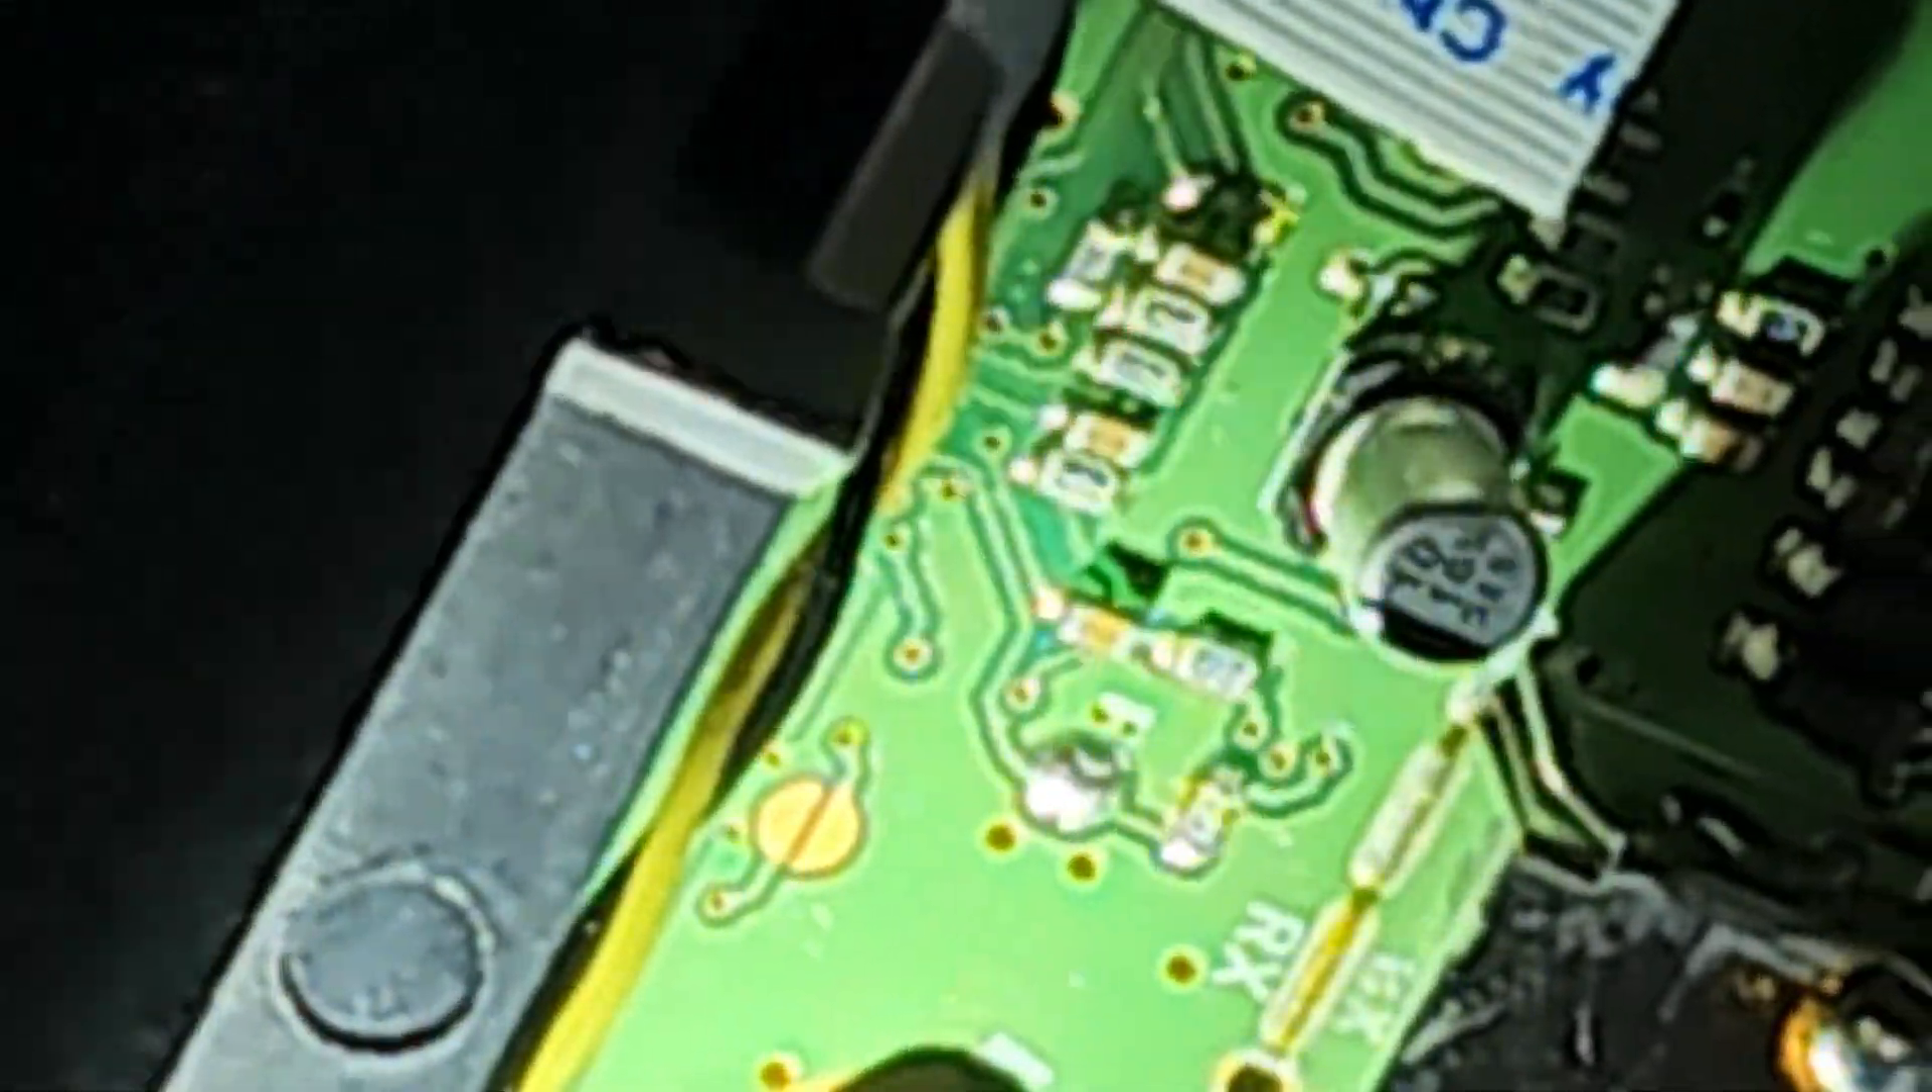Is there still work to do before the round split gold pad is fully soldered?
Yes.